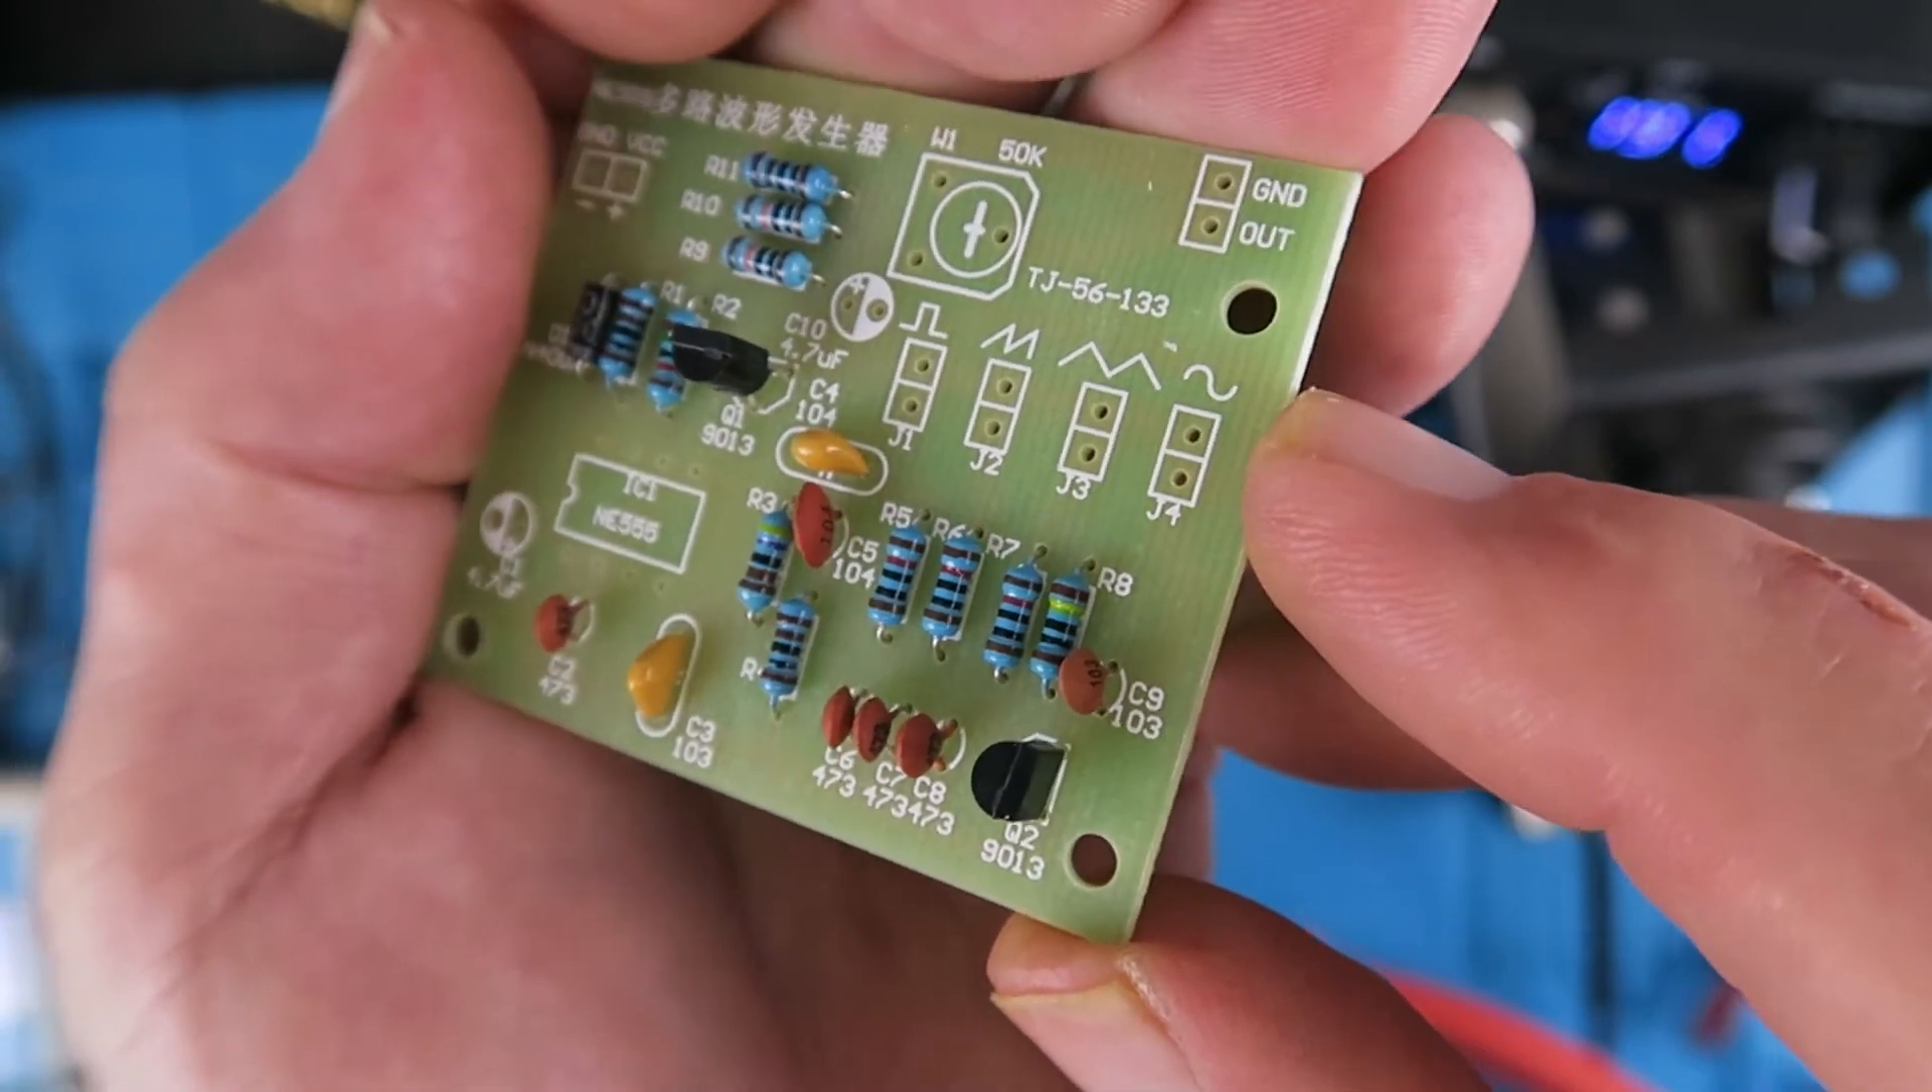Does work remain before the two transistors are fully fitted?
No.